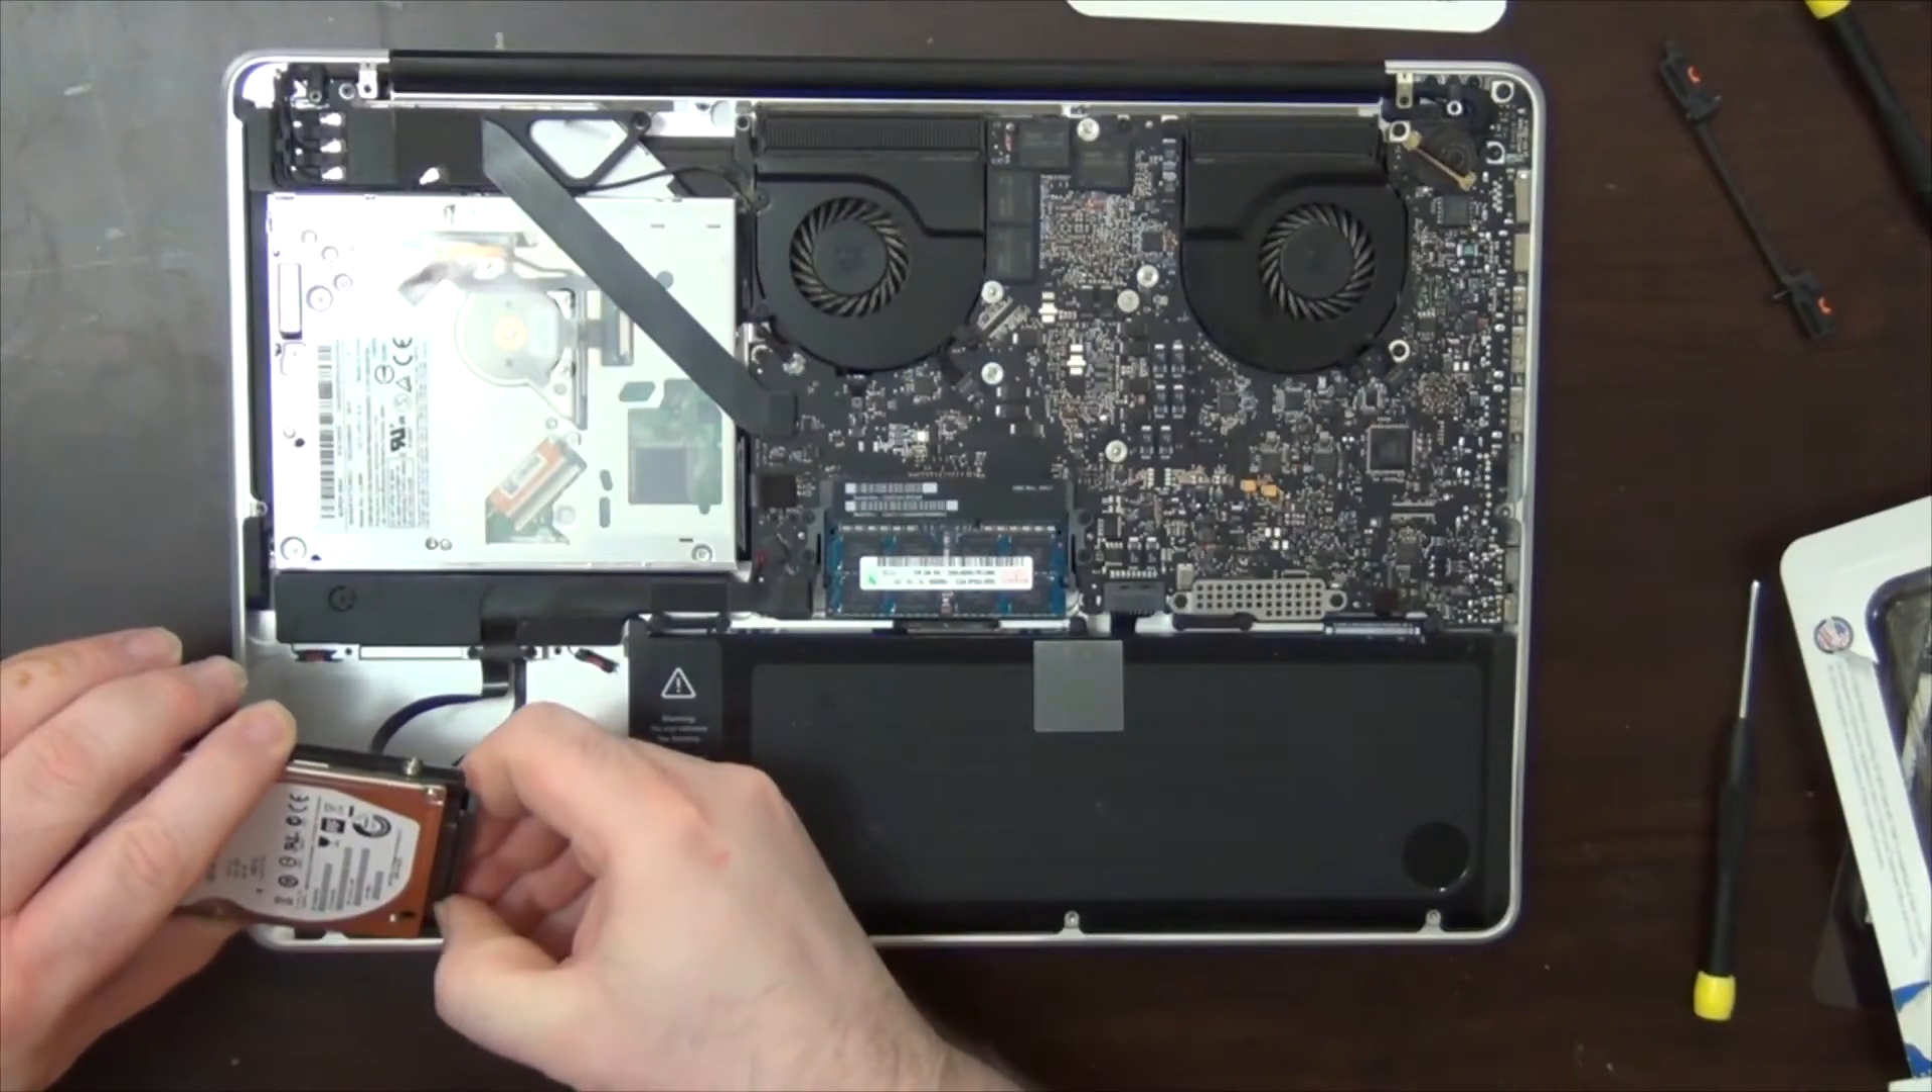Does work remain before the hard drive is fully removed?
Yes.